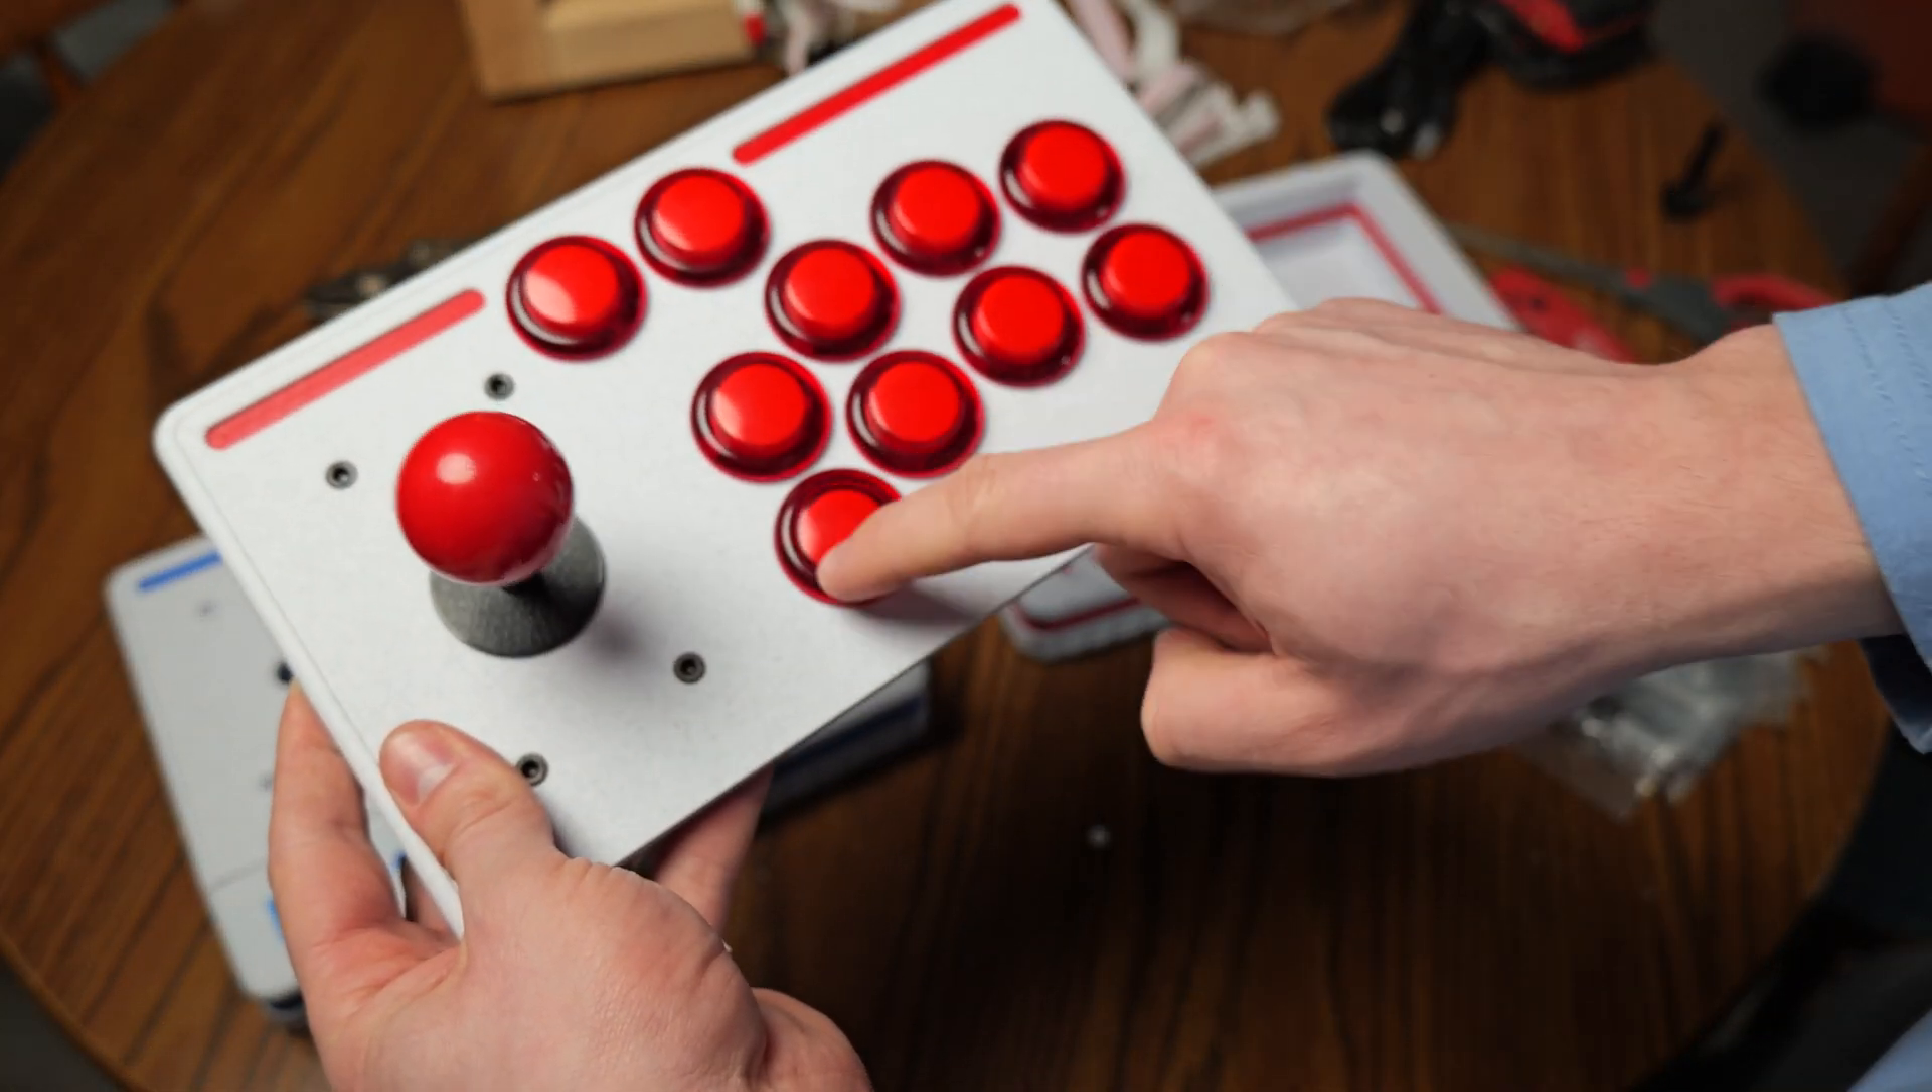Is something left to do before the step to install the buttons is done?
No.